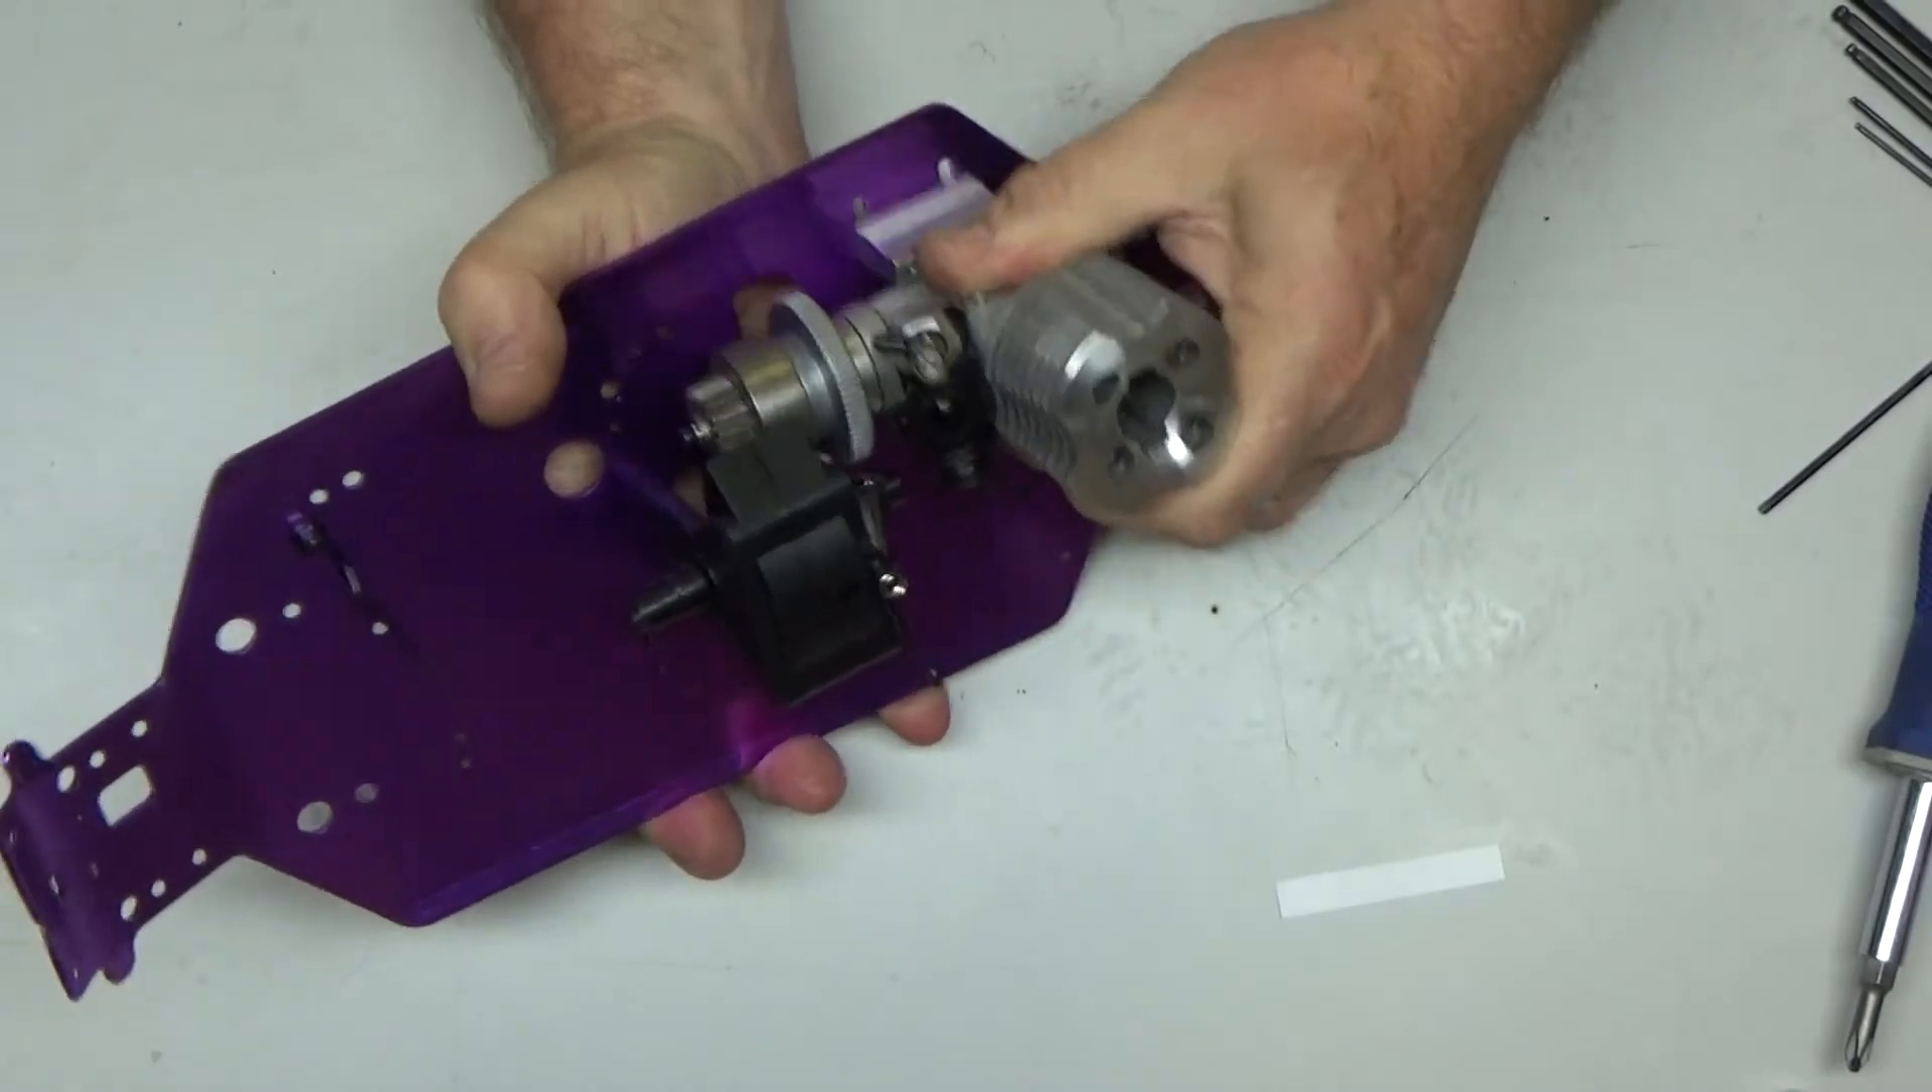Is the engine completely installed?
No.